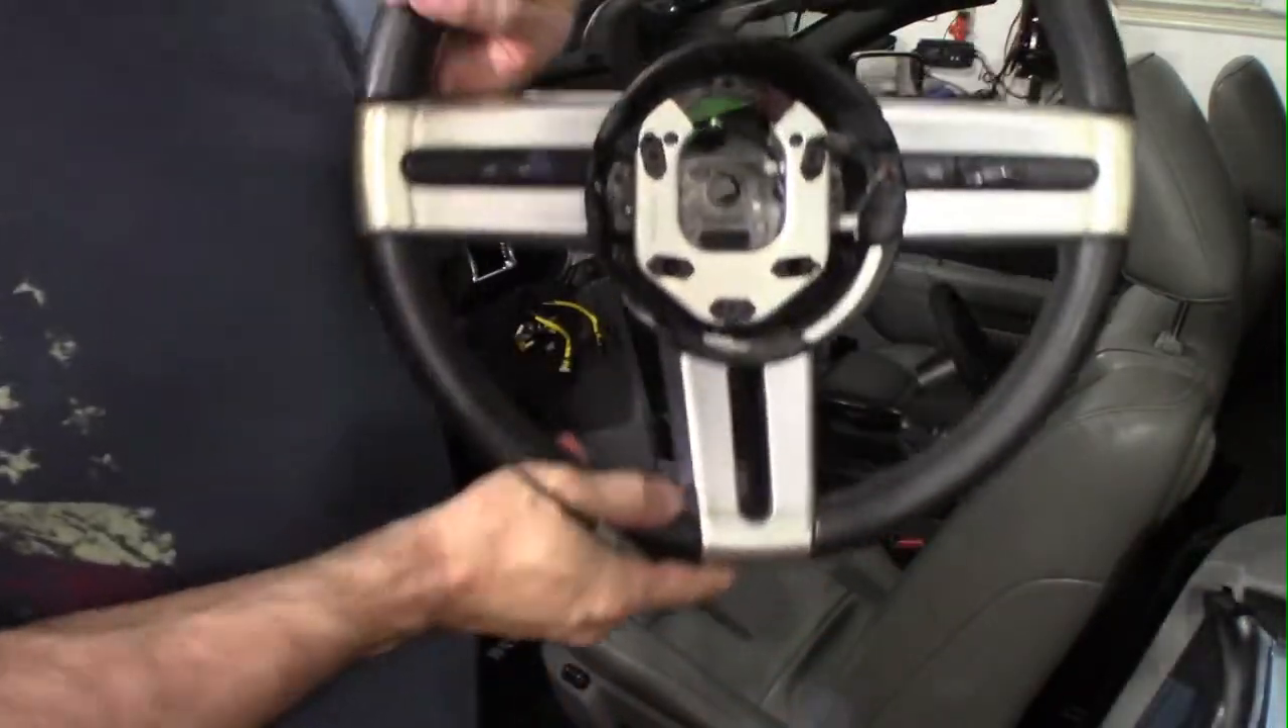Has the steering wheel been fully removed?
Yes.